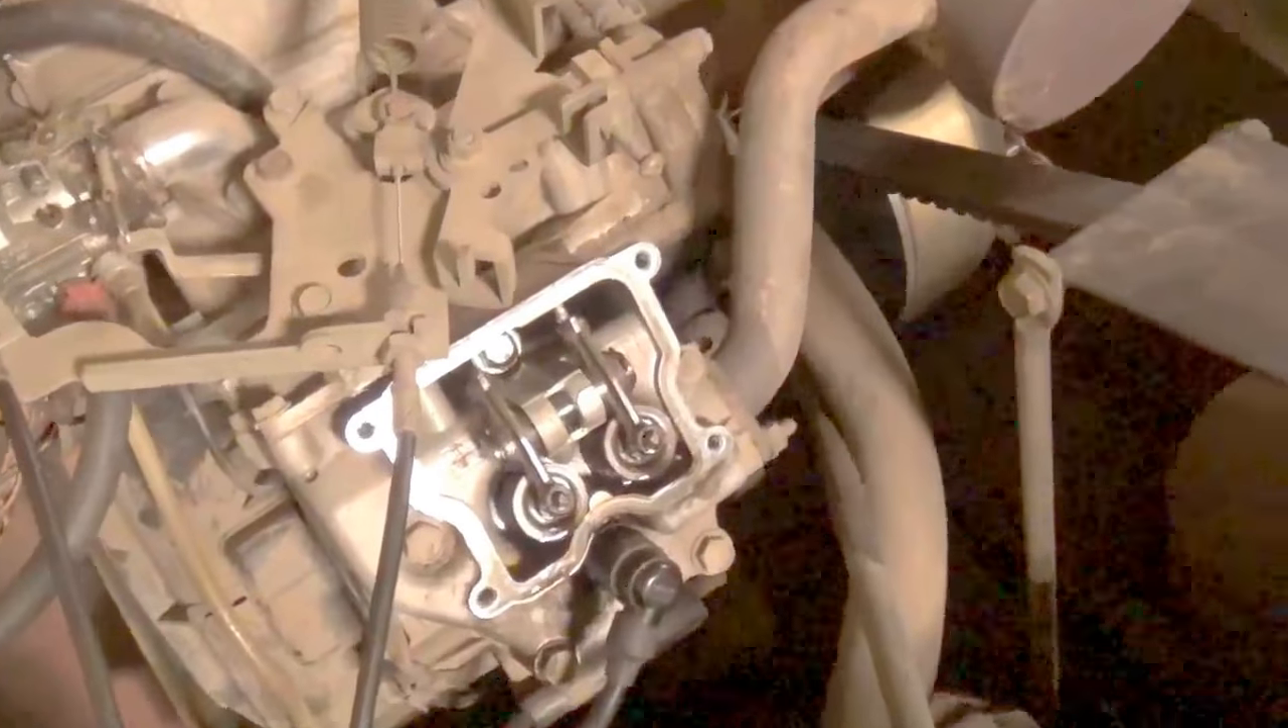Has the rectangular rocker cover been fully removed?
Yes.